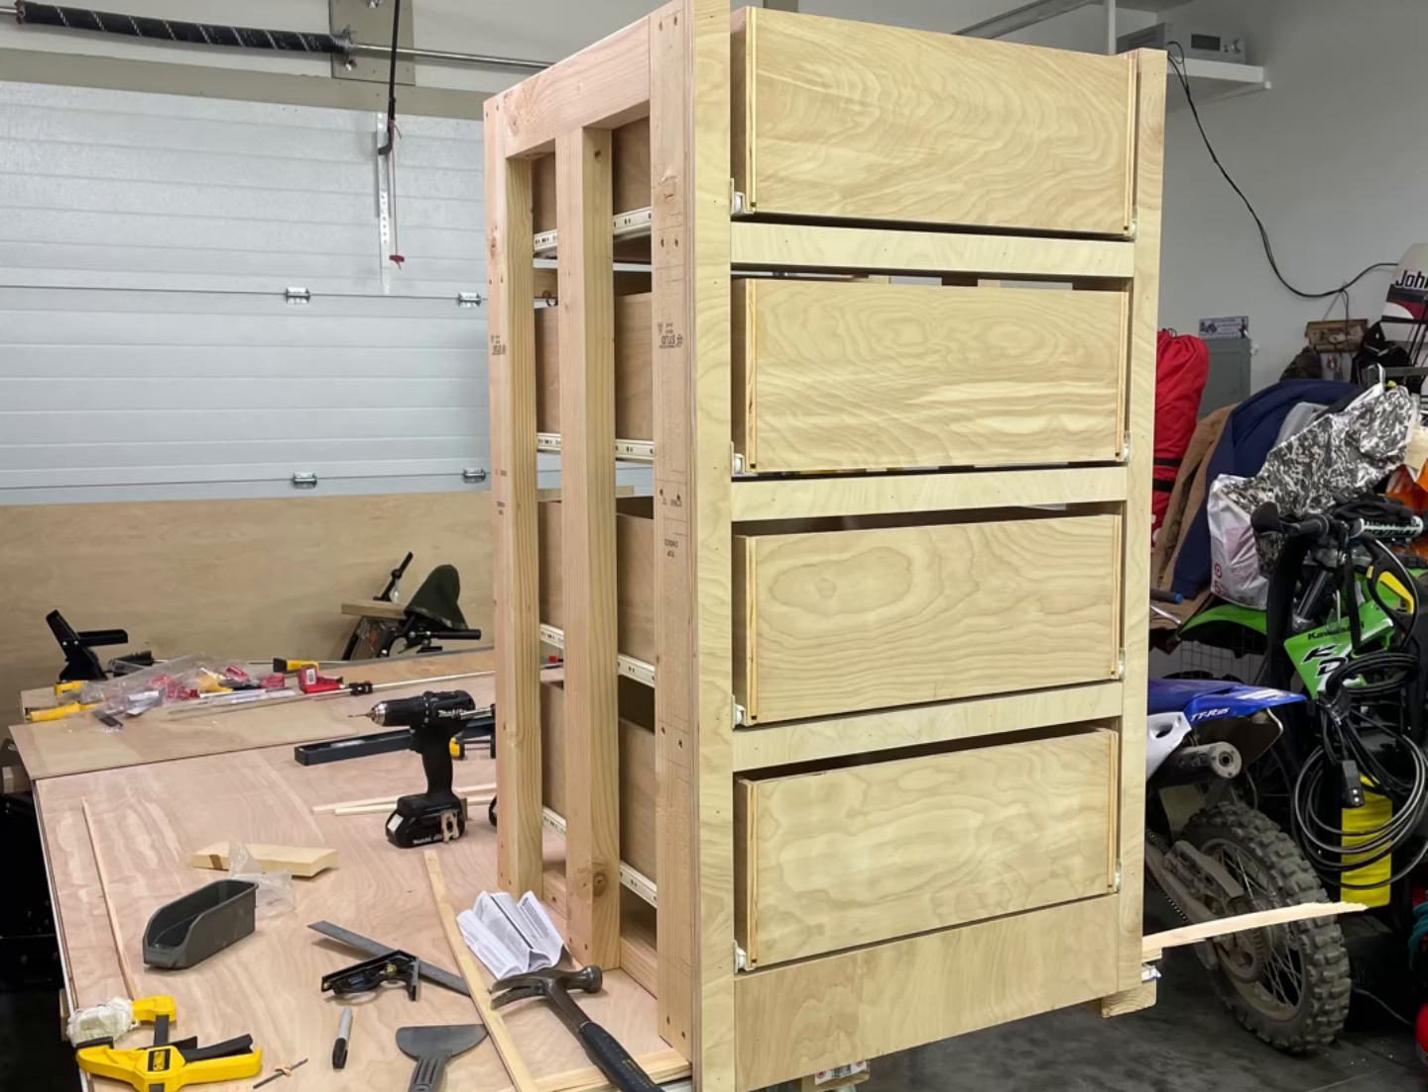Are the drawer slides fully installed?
Yes.